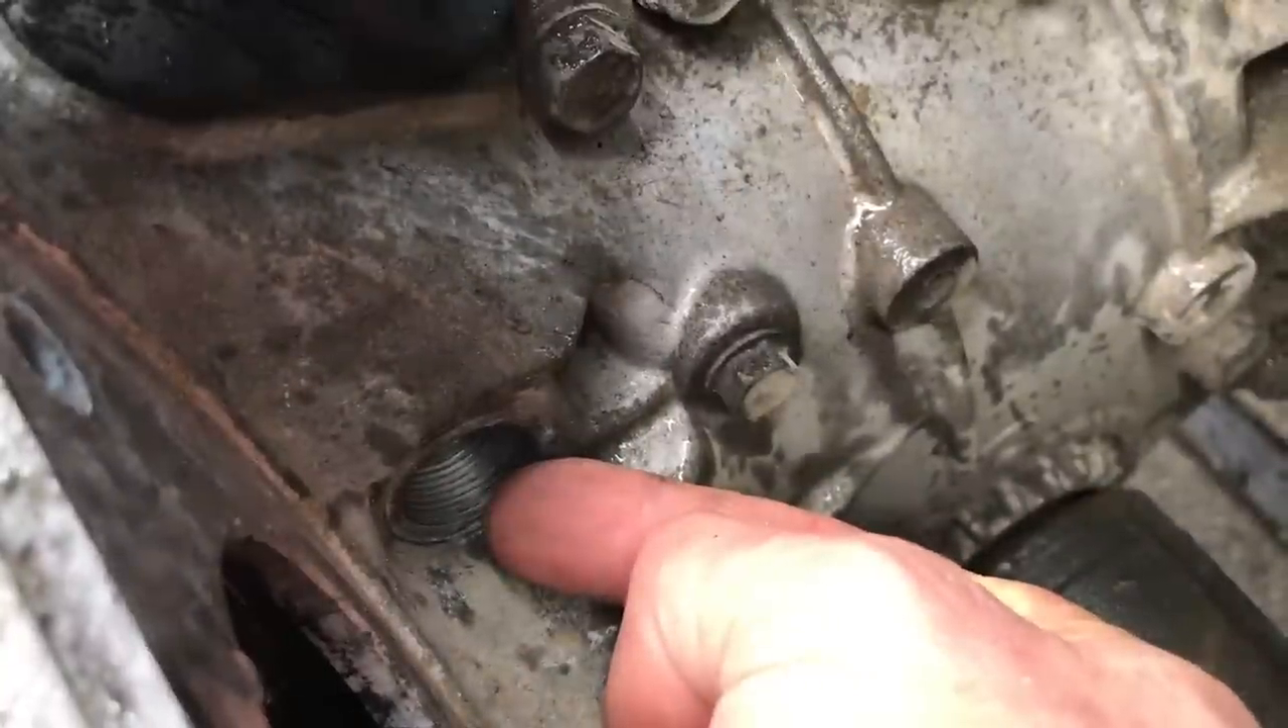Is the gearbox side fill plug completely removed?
Yes.